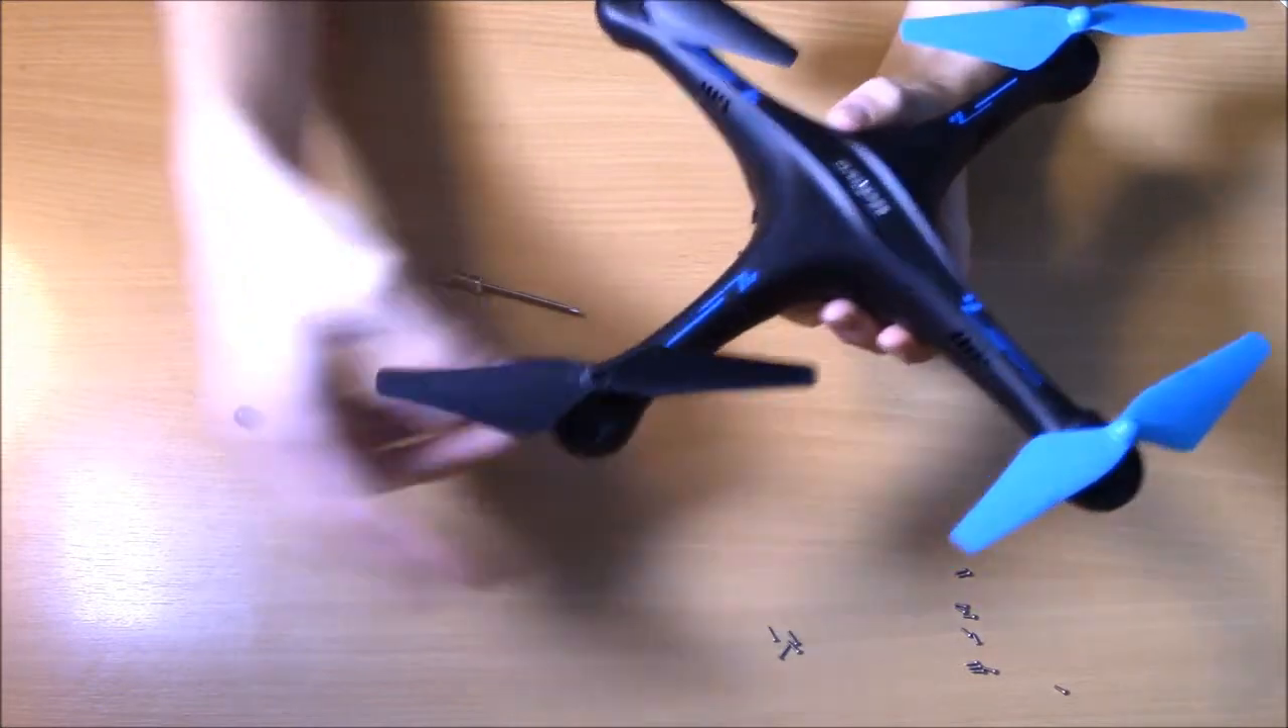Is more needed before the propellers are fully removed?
Yes.